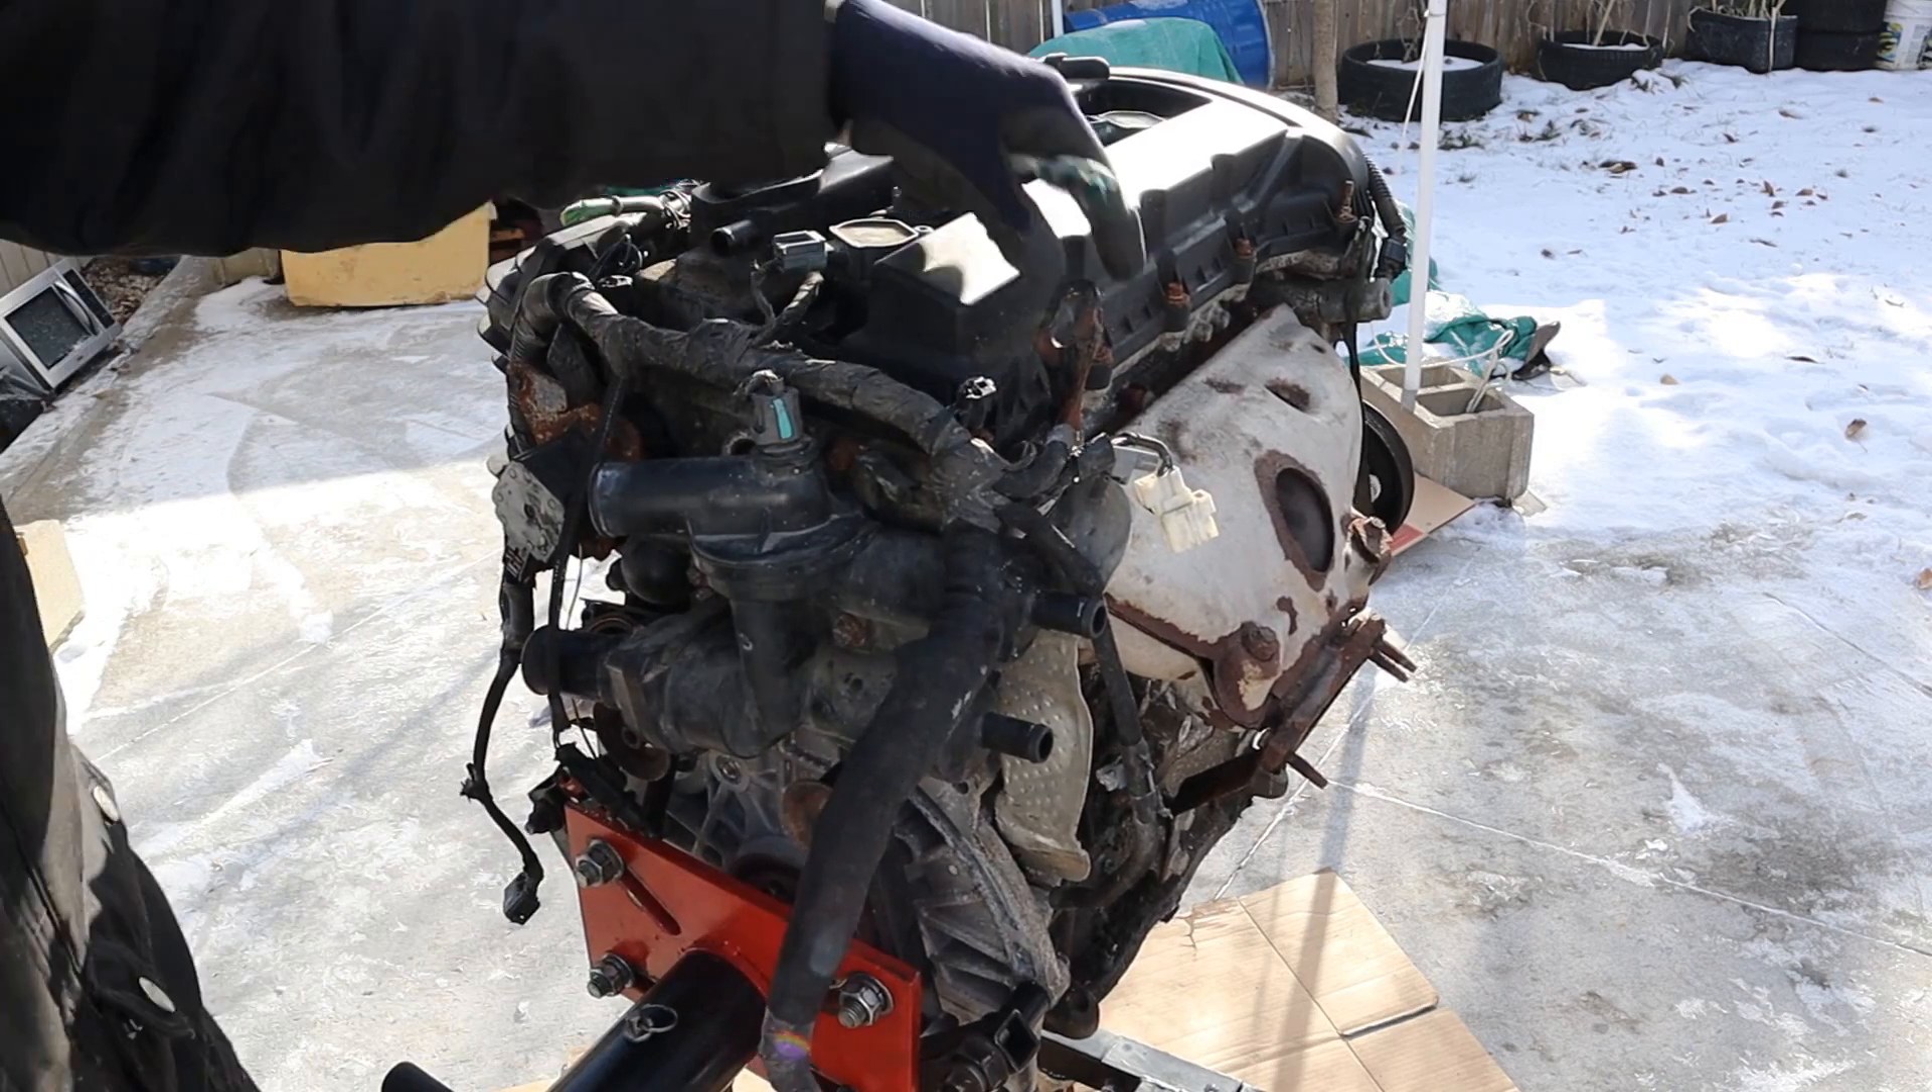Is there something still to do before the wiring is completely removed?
Yes.